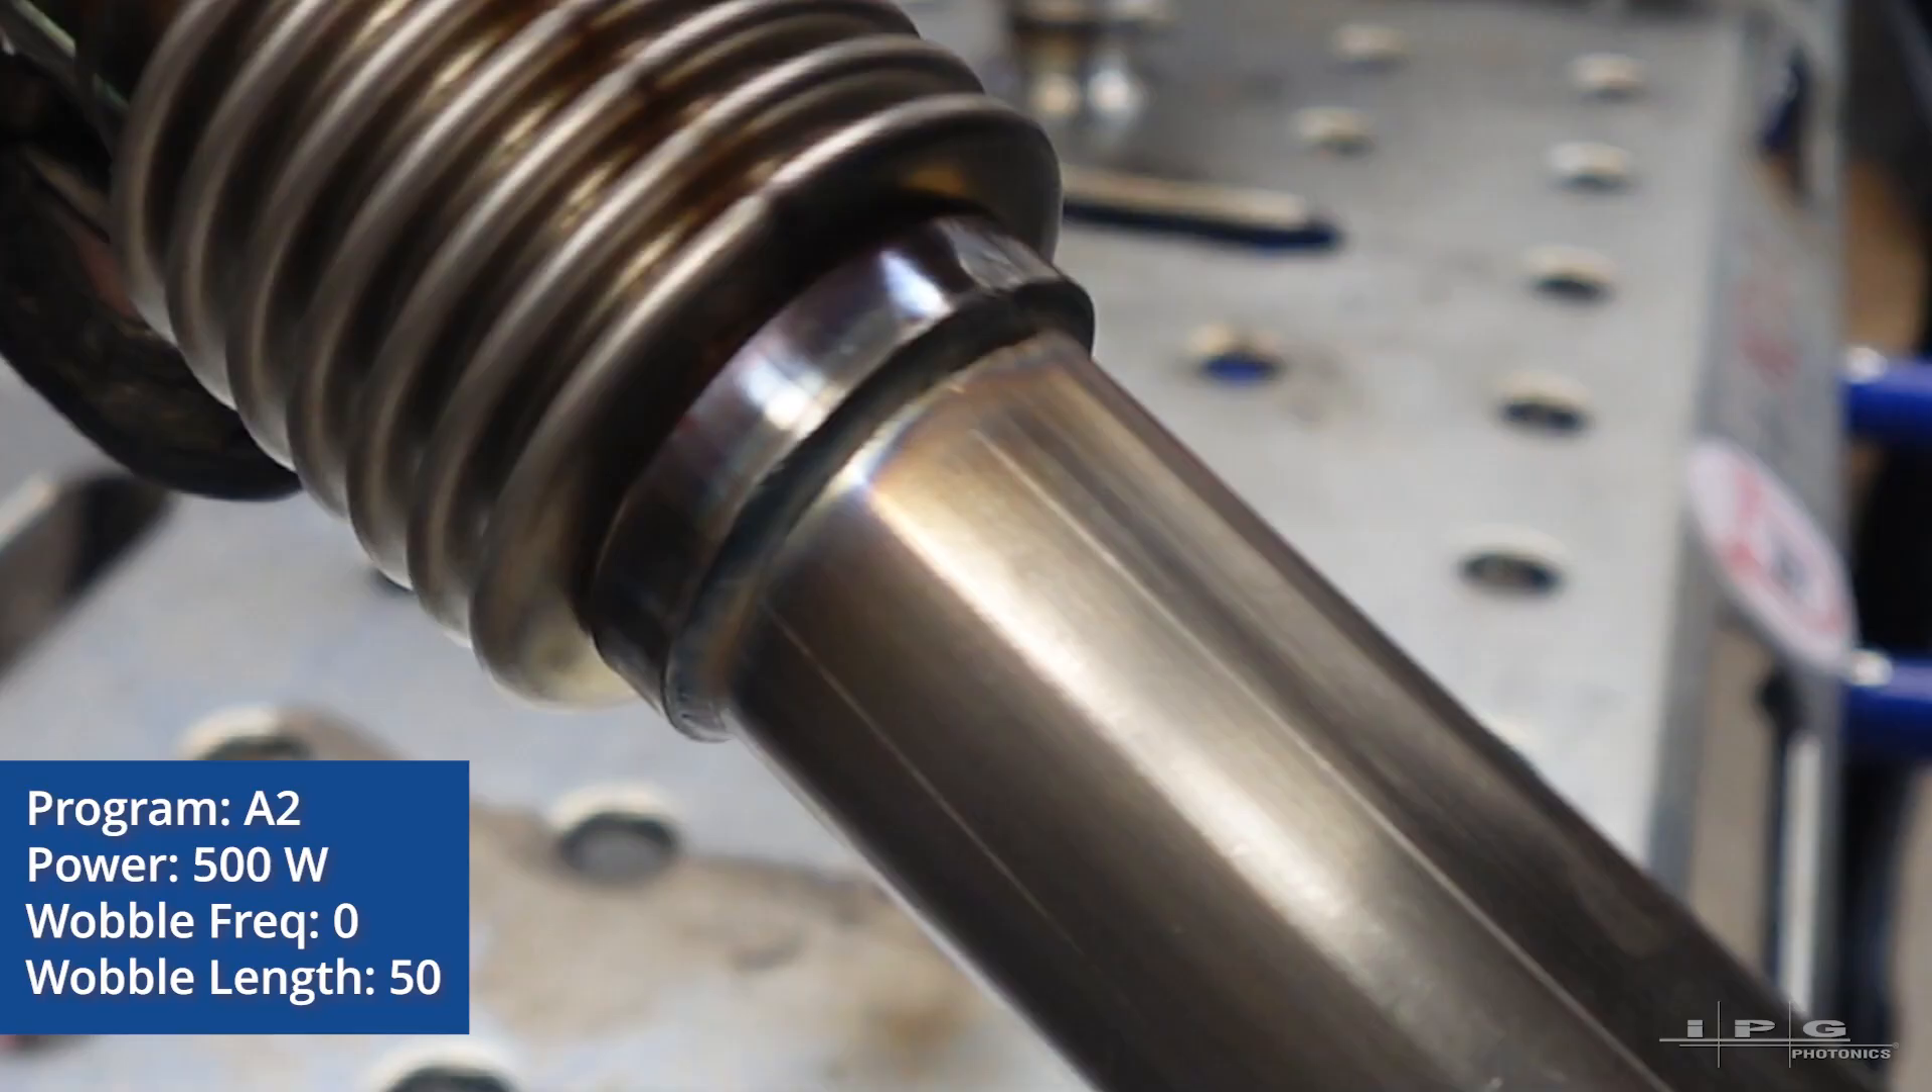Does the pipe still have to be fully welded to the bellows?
No.